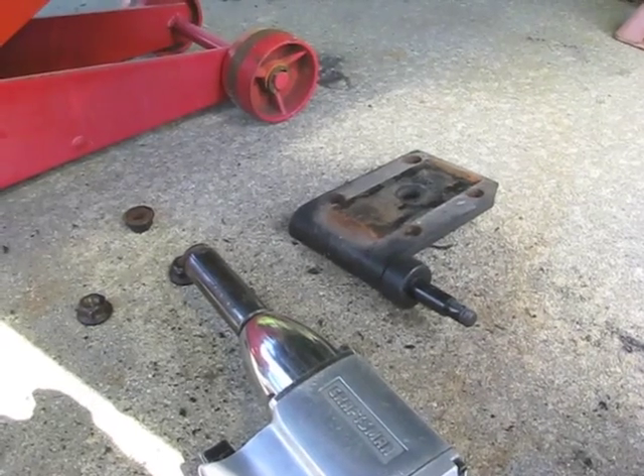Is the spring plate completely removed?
Yes.